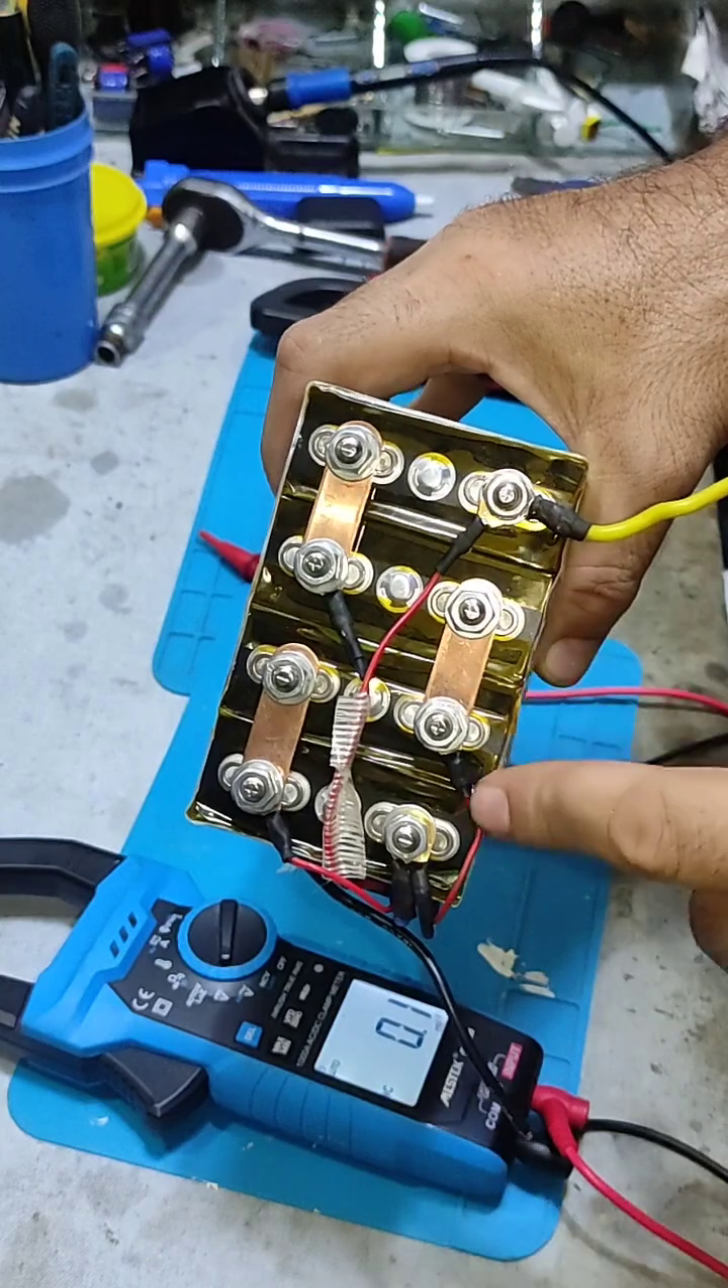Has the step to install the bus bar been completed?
Yes.